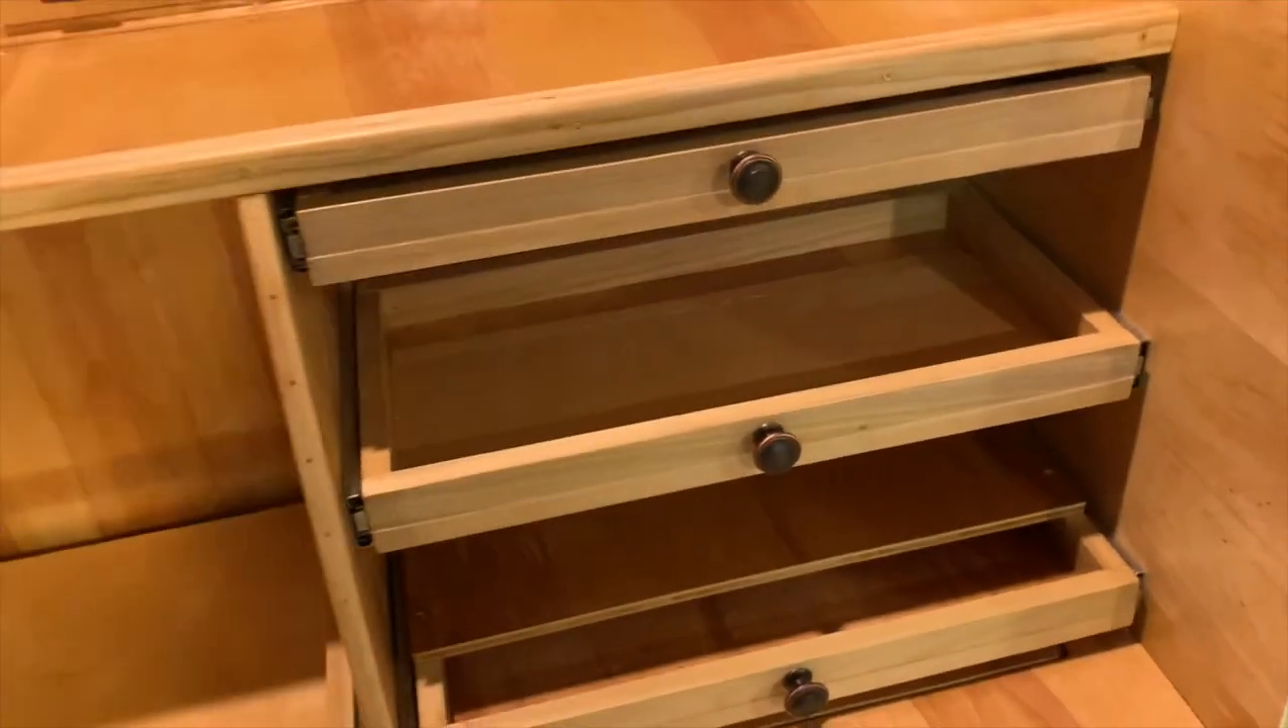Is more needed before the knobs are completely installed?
No.